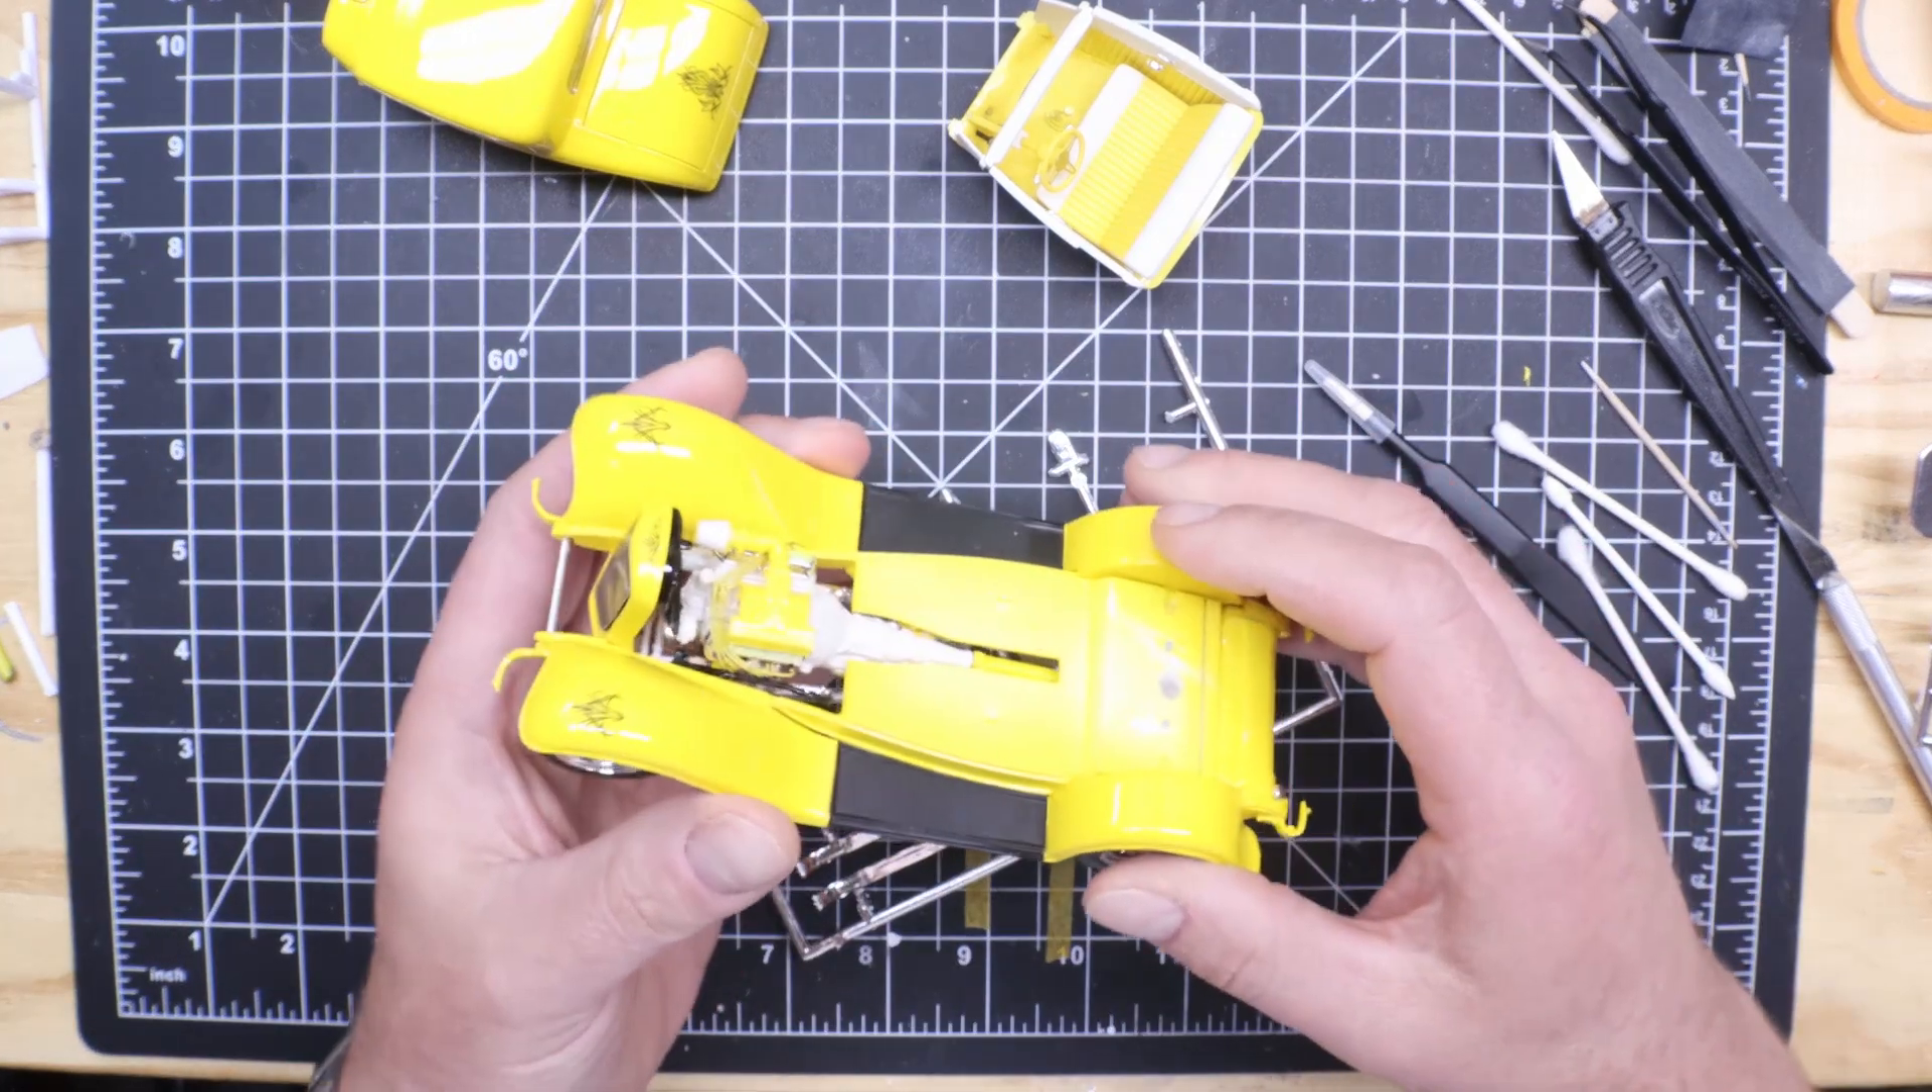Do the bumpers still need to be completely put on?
Yes.